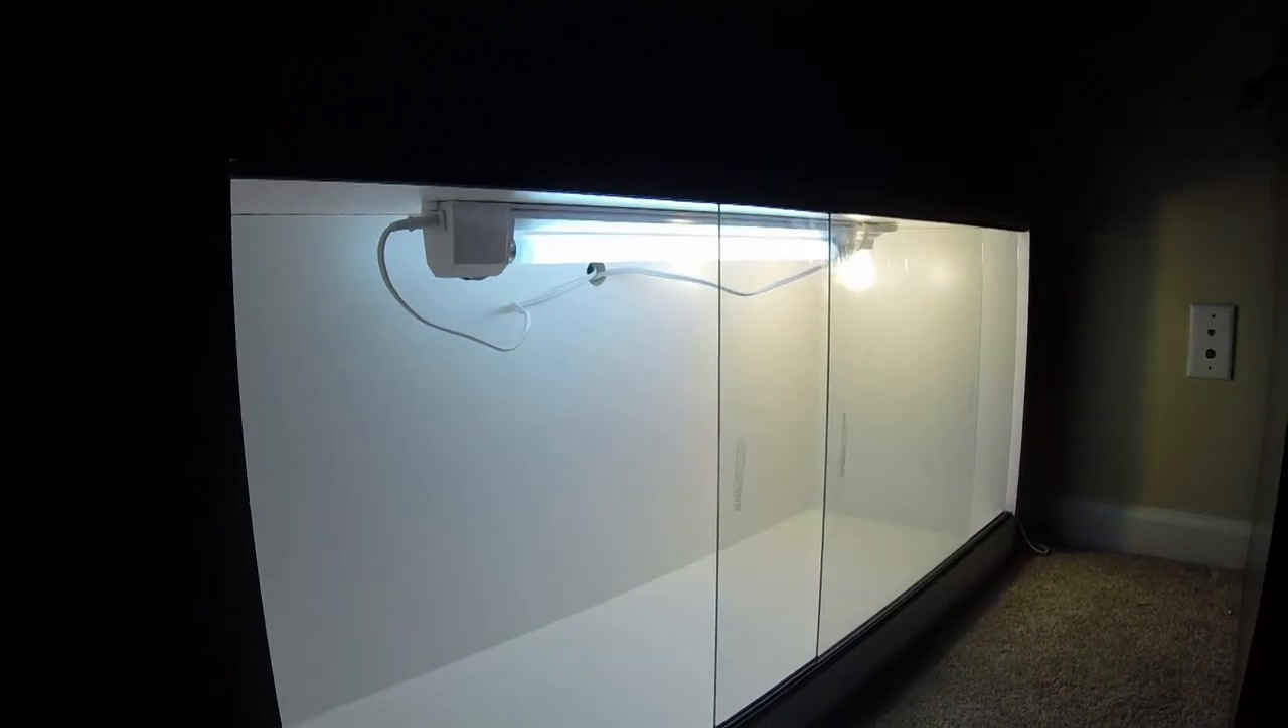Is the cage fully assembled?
Yes.